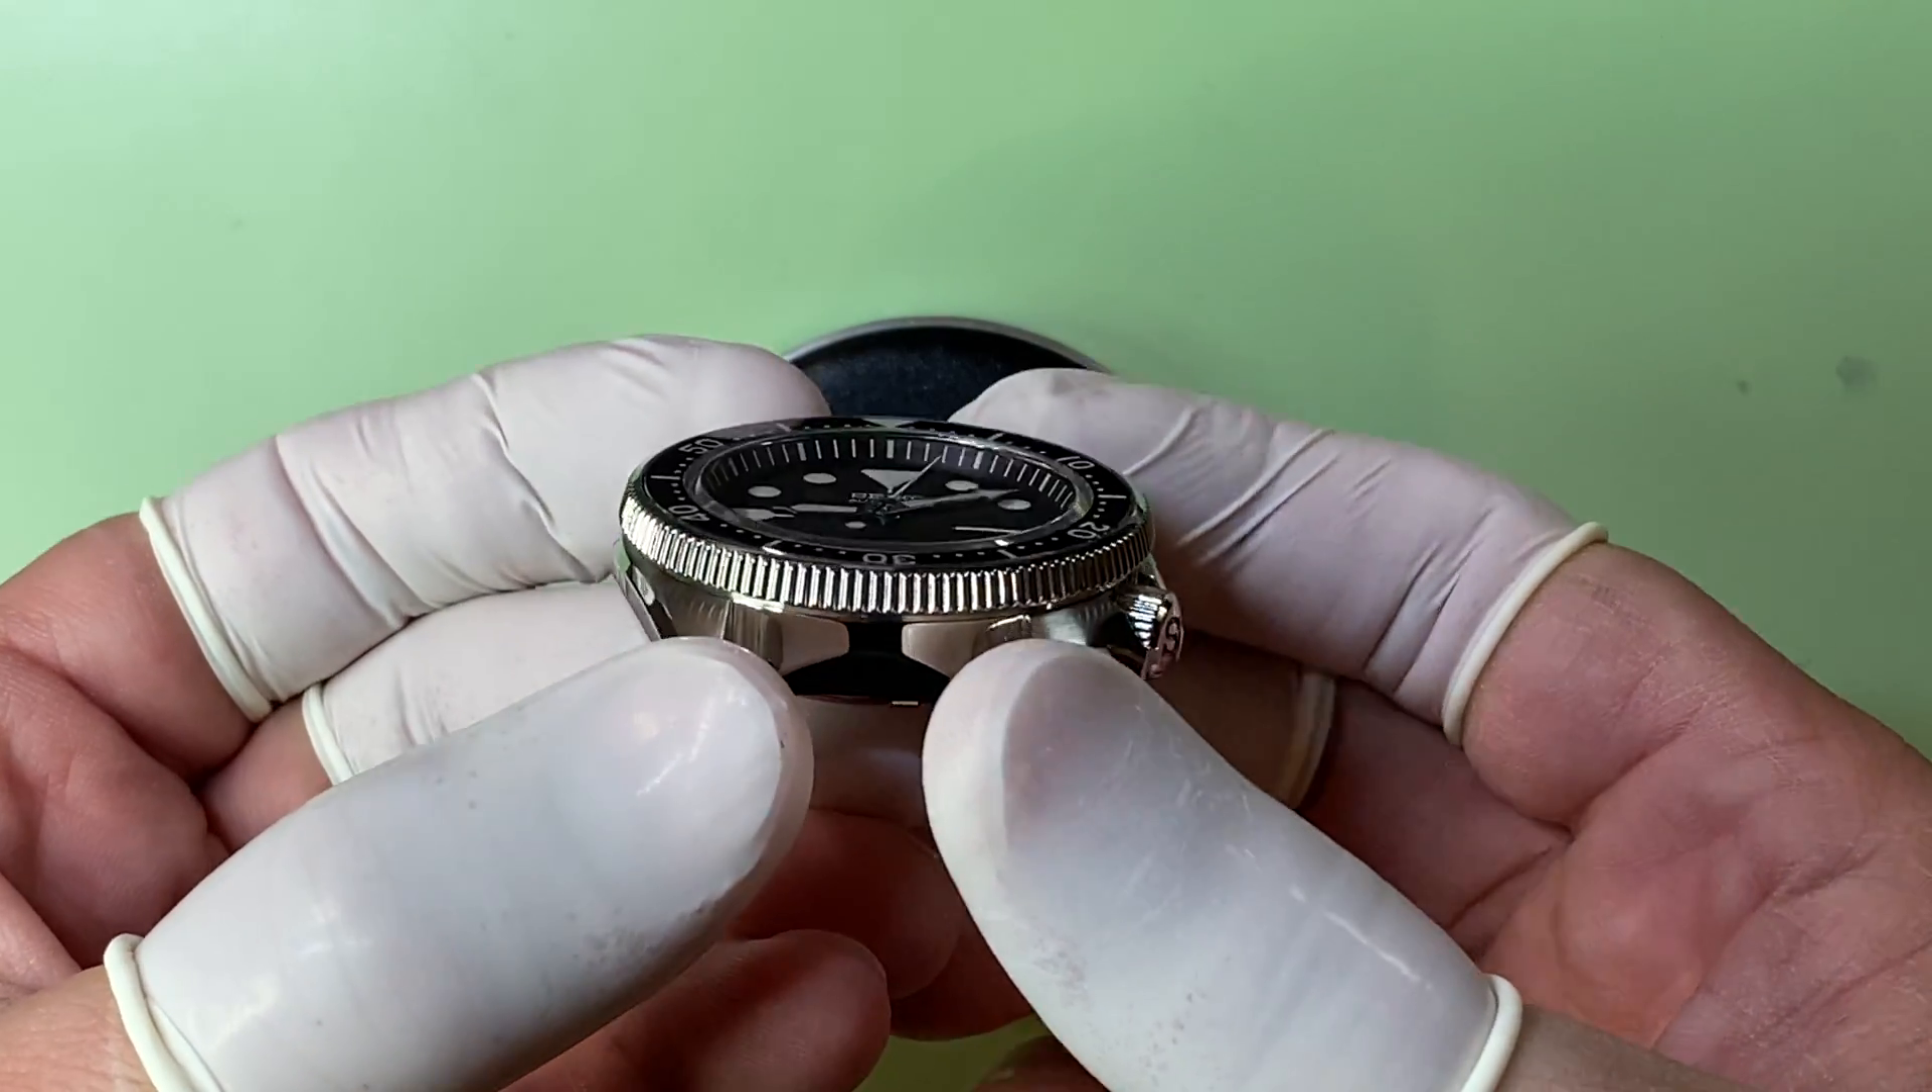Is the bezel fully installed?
Yes.